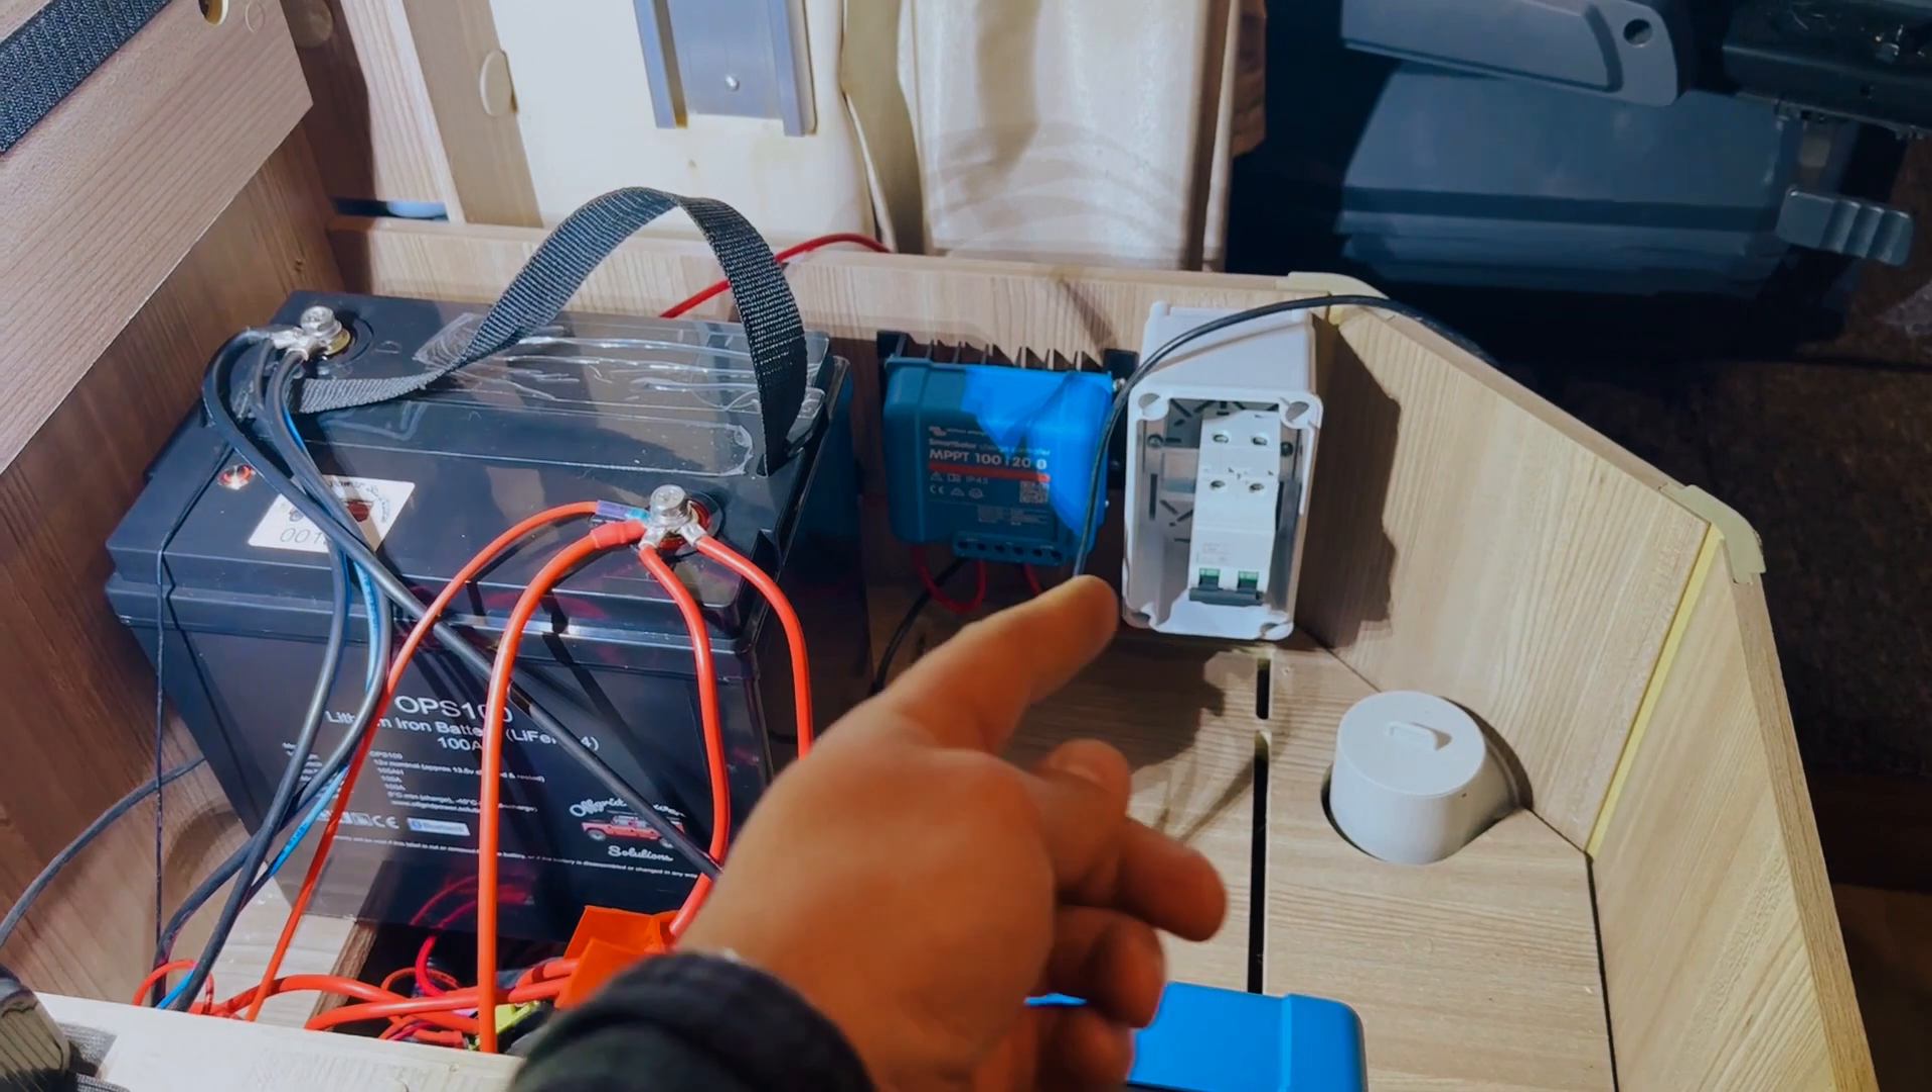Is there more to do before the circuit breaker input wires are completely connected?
Yes.